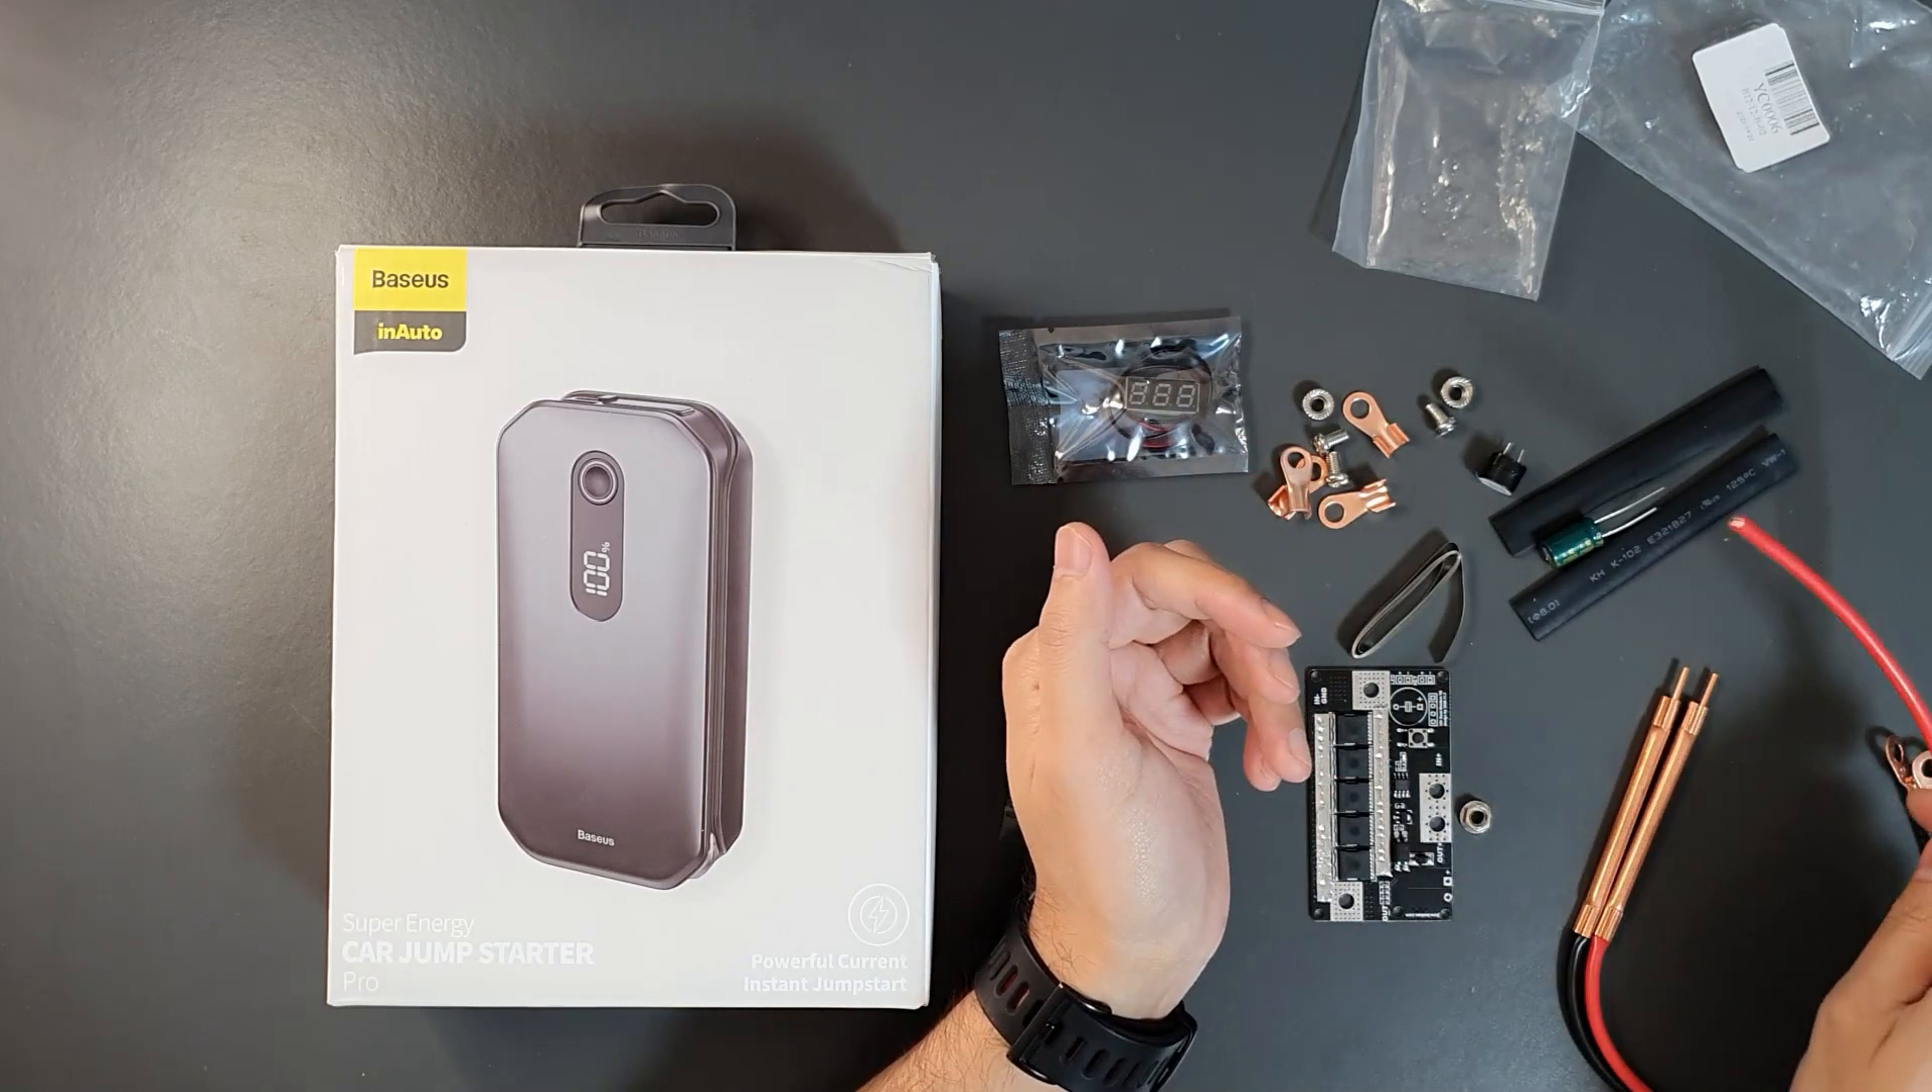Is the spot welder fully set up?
No.